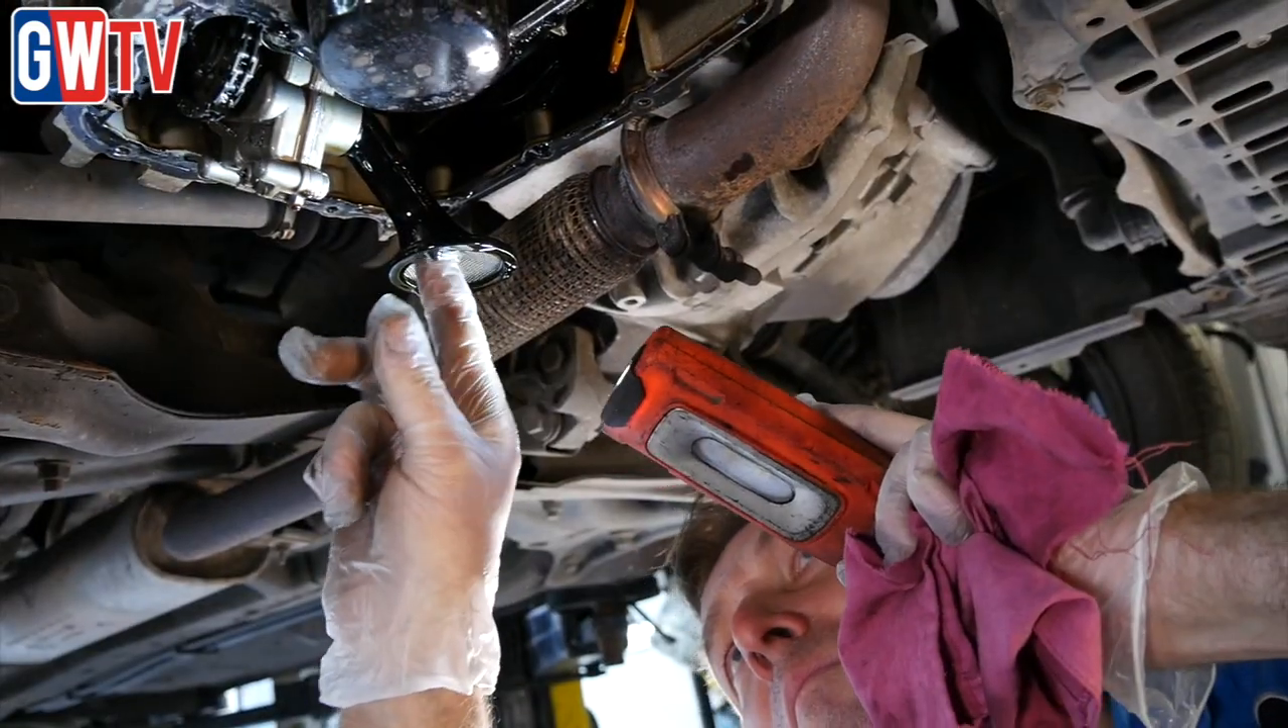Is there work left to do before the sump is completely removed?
No.